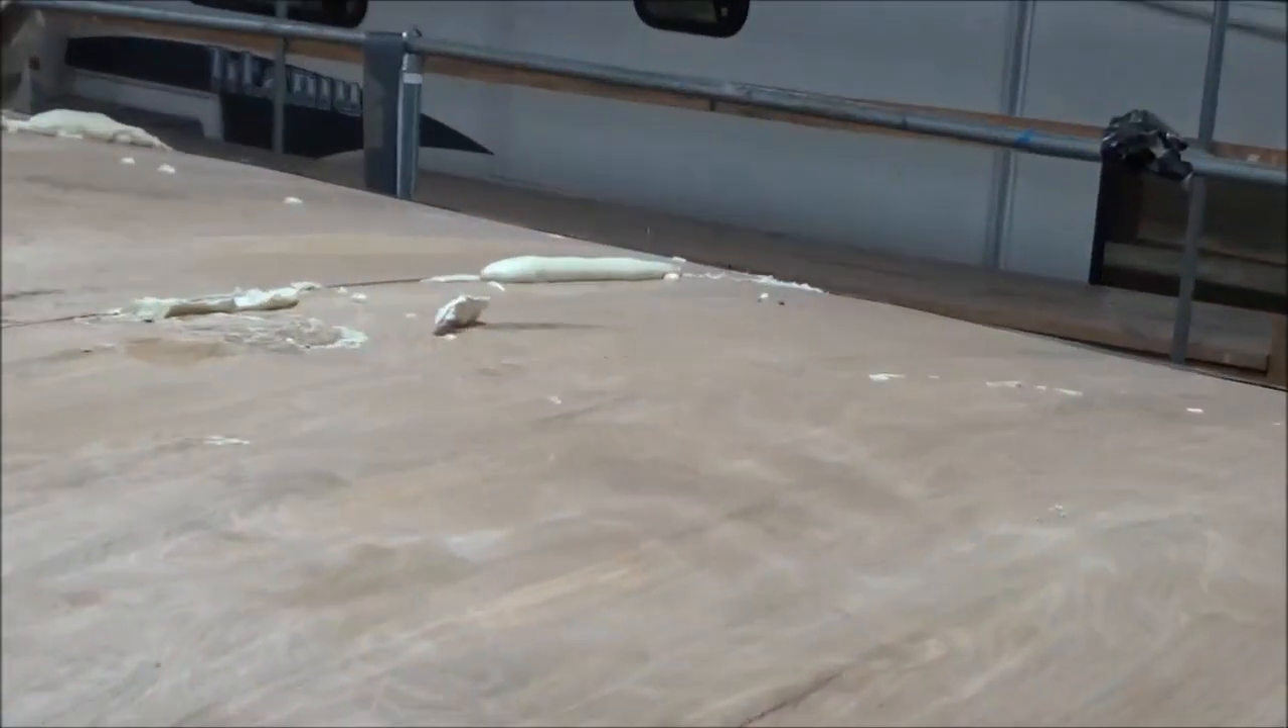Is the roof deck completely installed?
Yes.